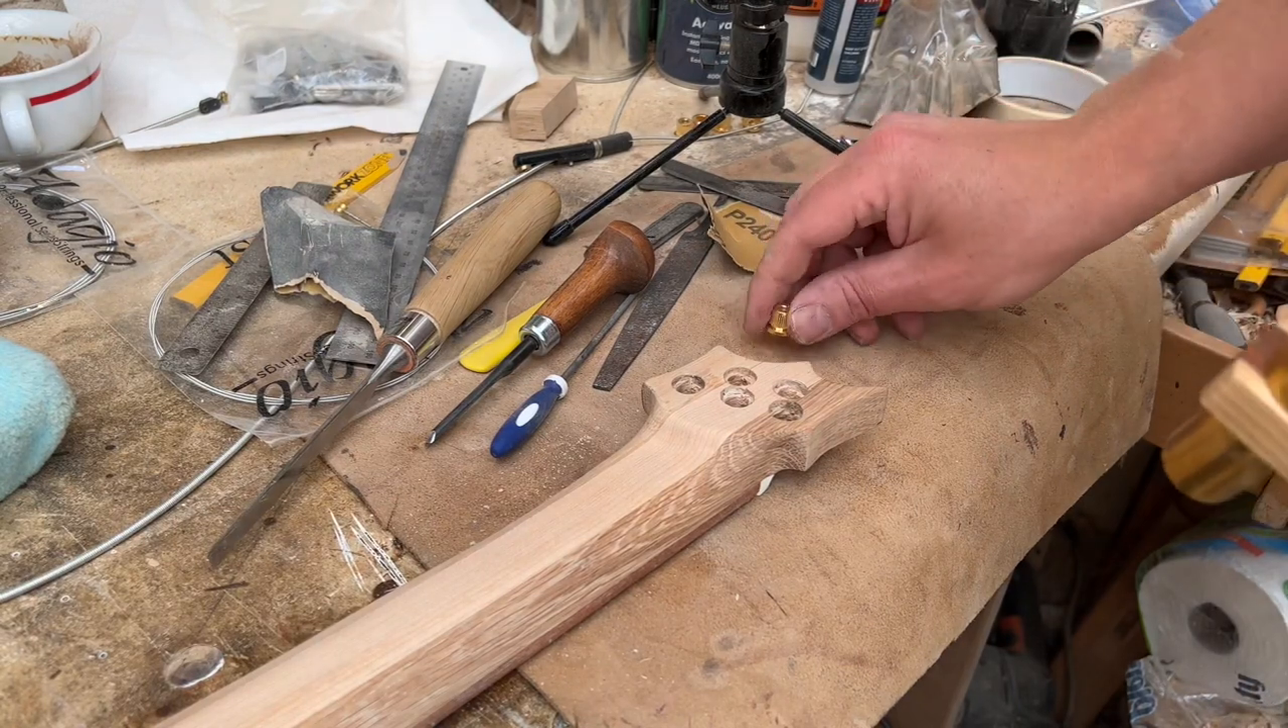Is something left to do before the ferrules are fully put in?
Yes.